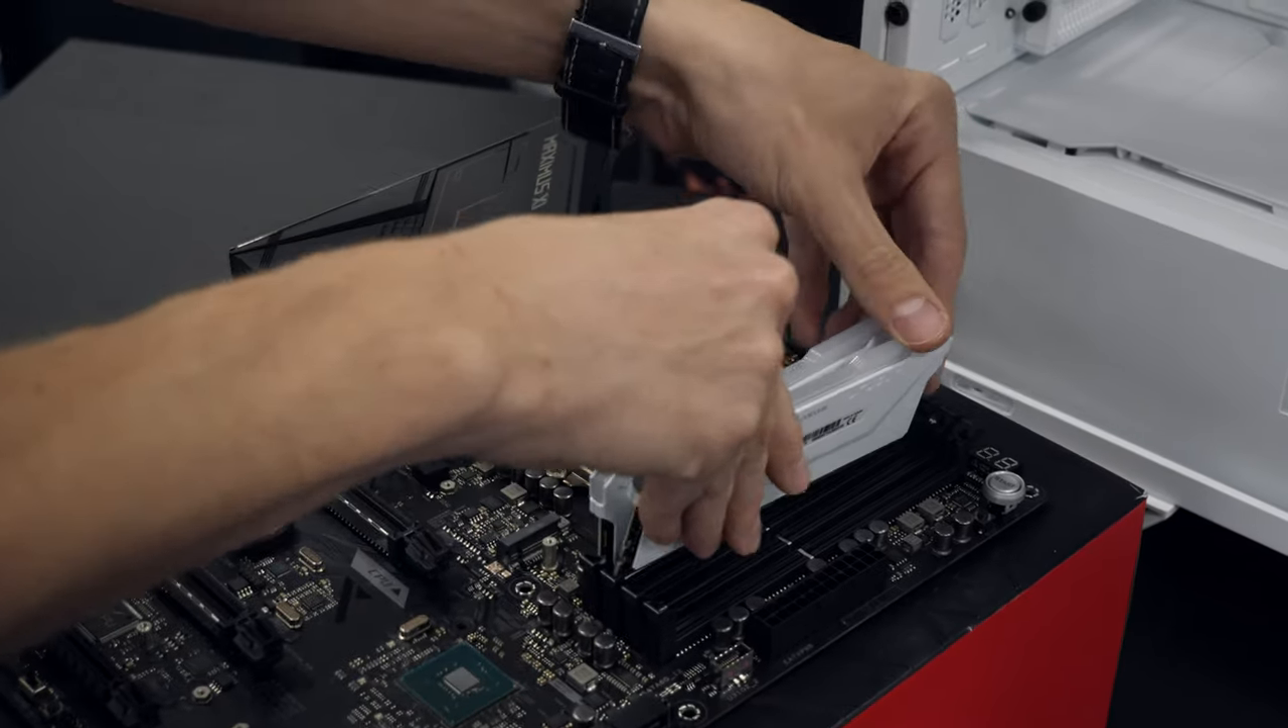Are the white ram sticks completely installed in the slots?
No.